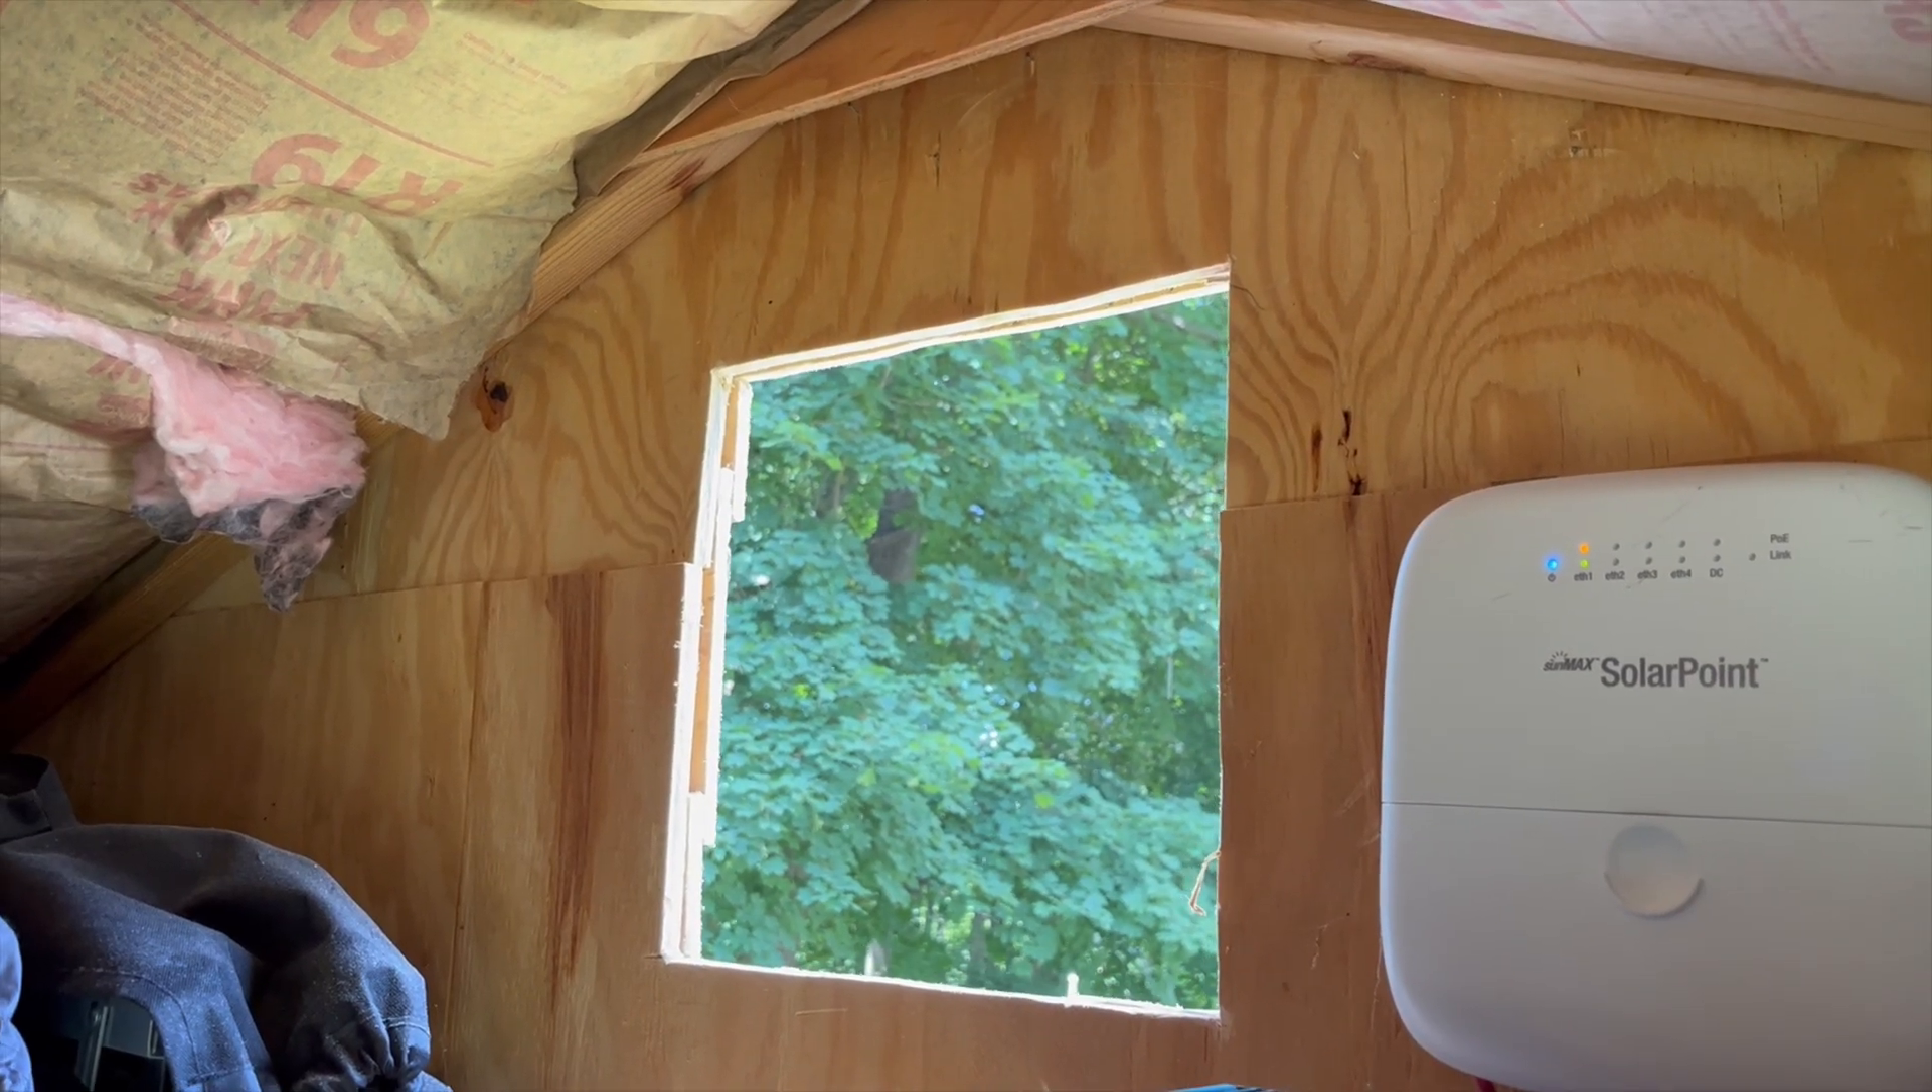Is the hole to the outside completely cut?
Yes.